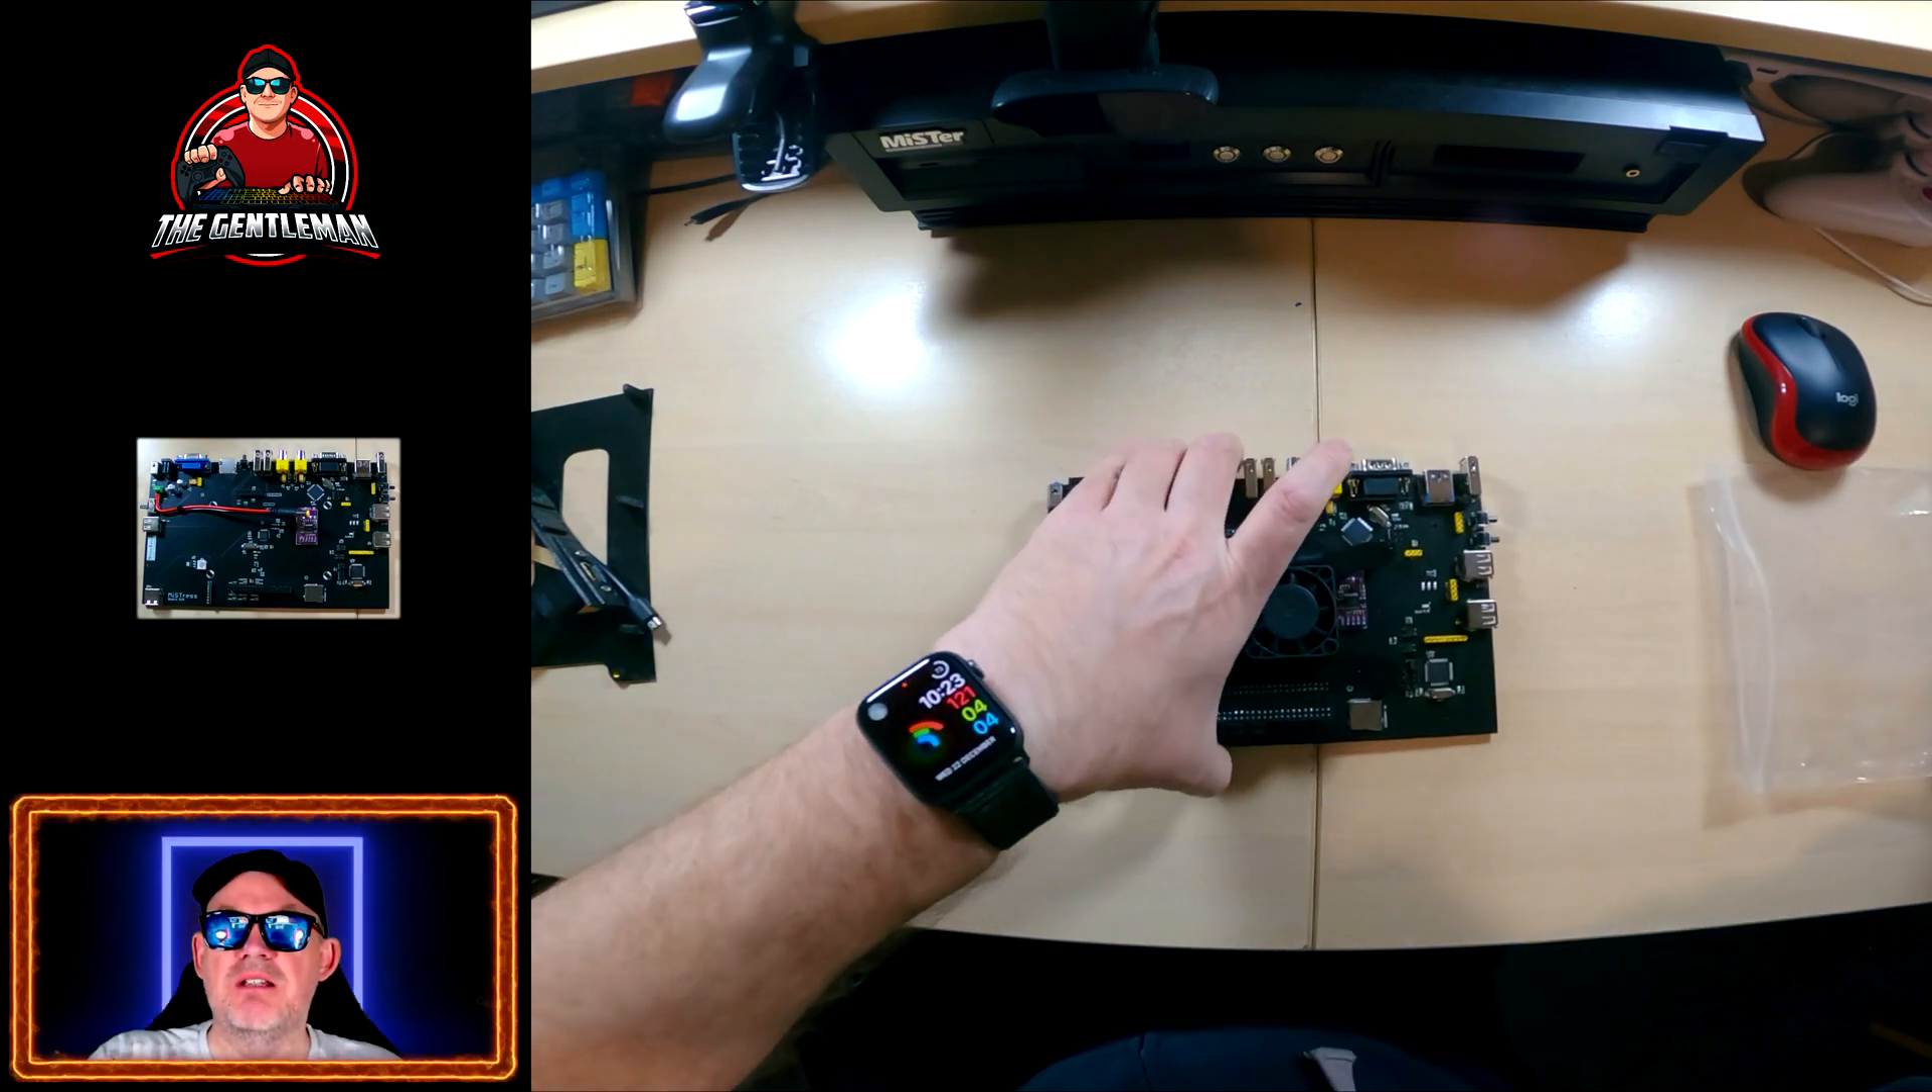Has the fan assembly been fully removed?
No.